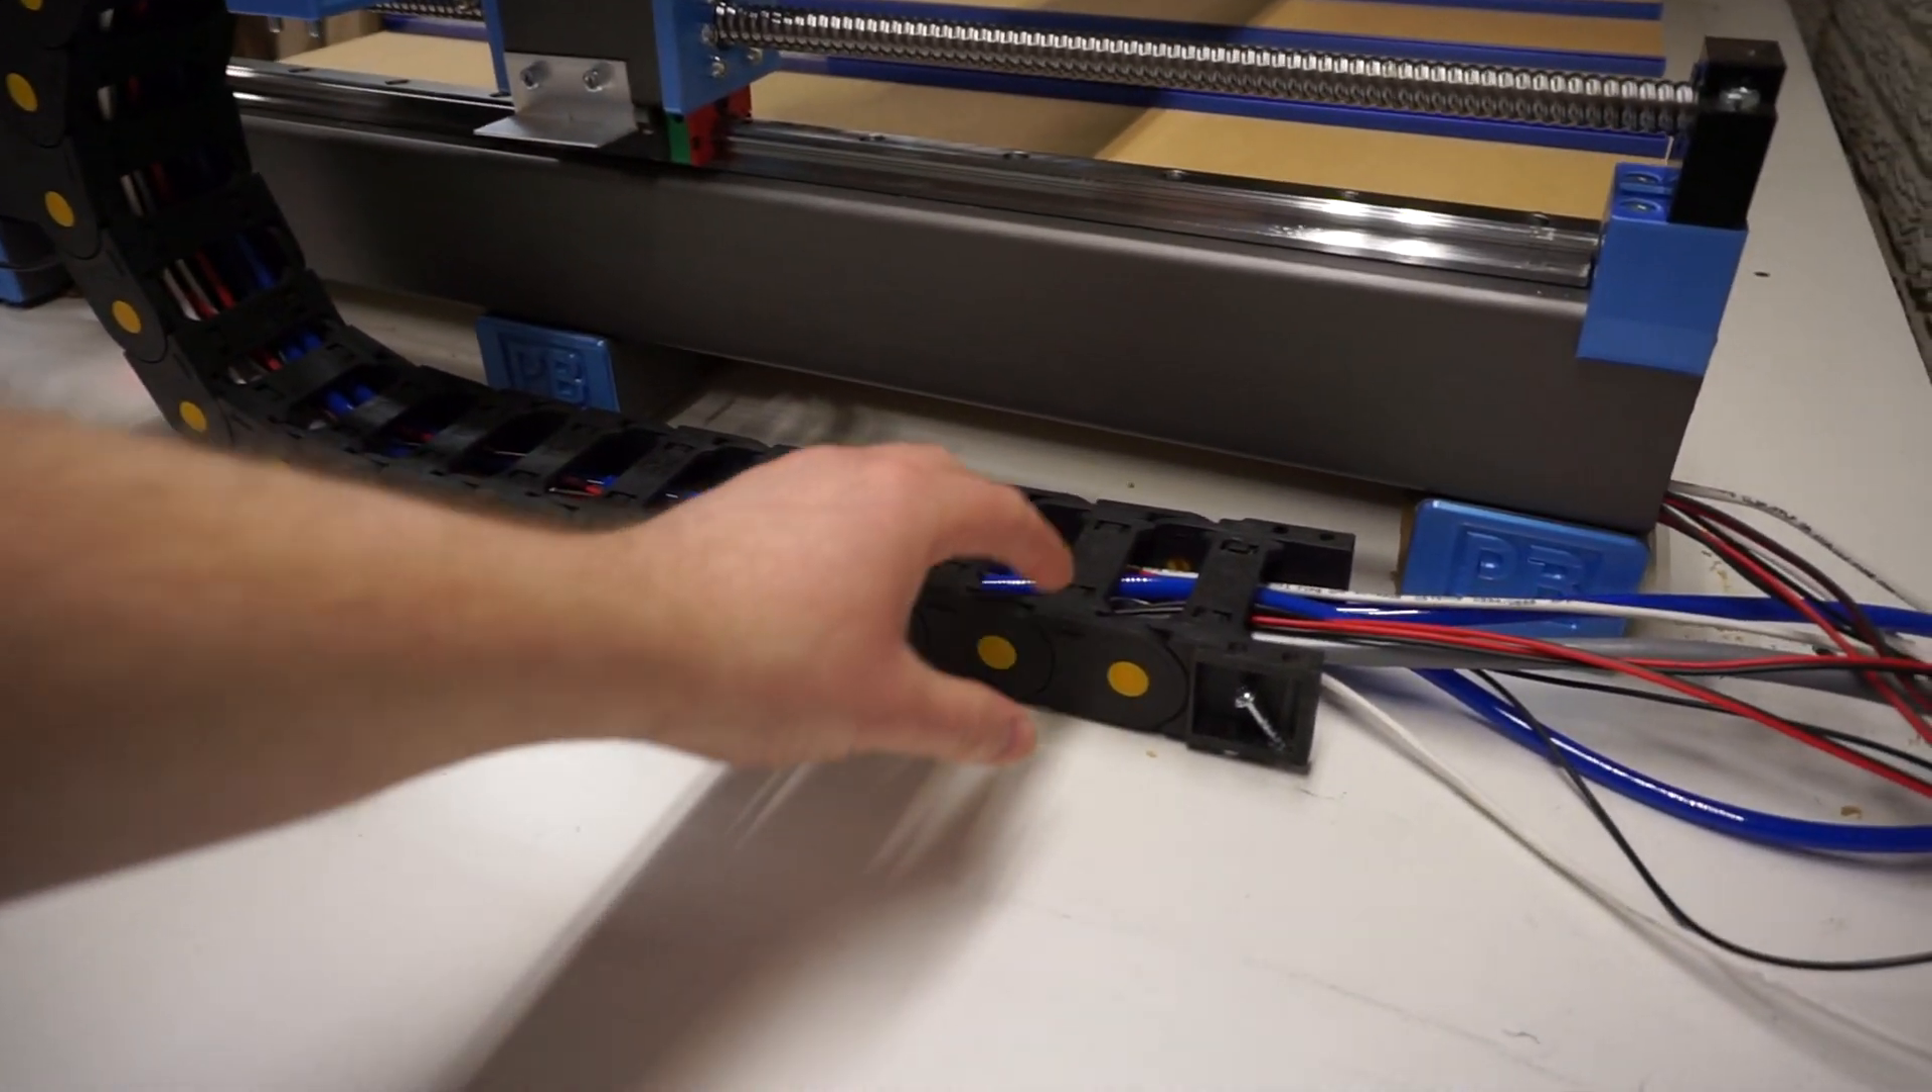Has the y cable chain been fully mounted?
No.